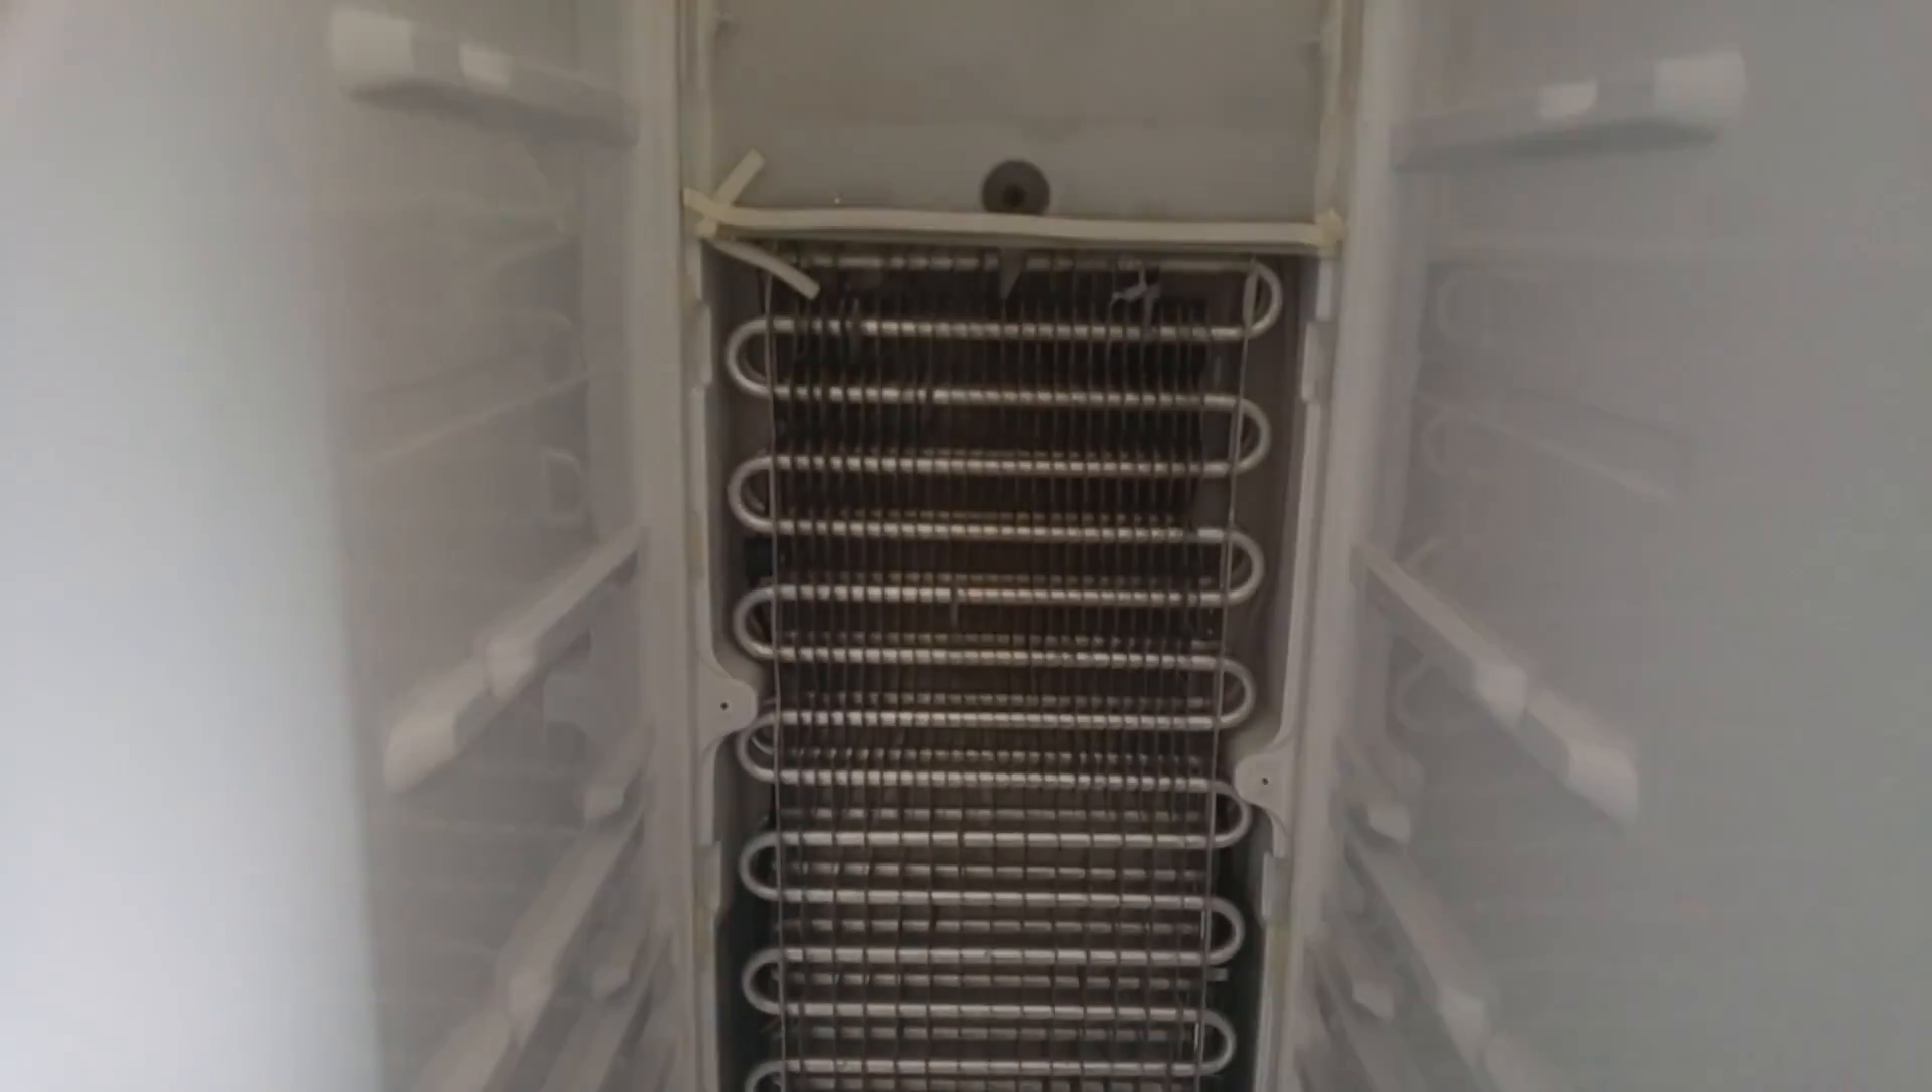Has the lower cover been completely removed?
Yes.